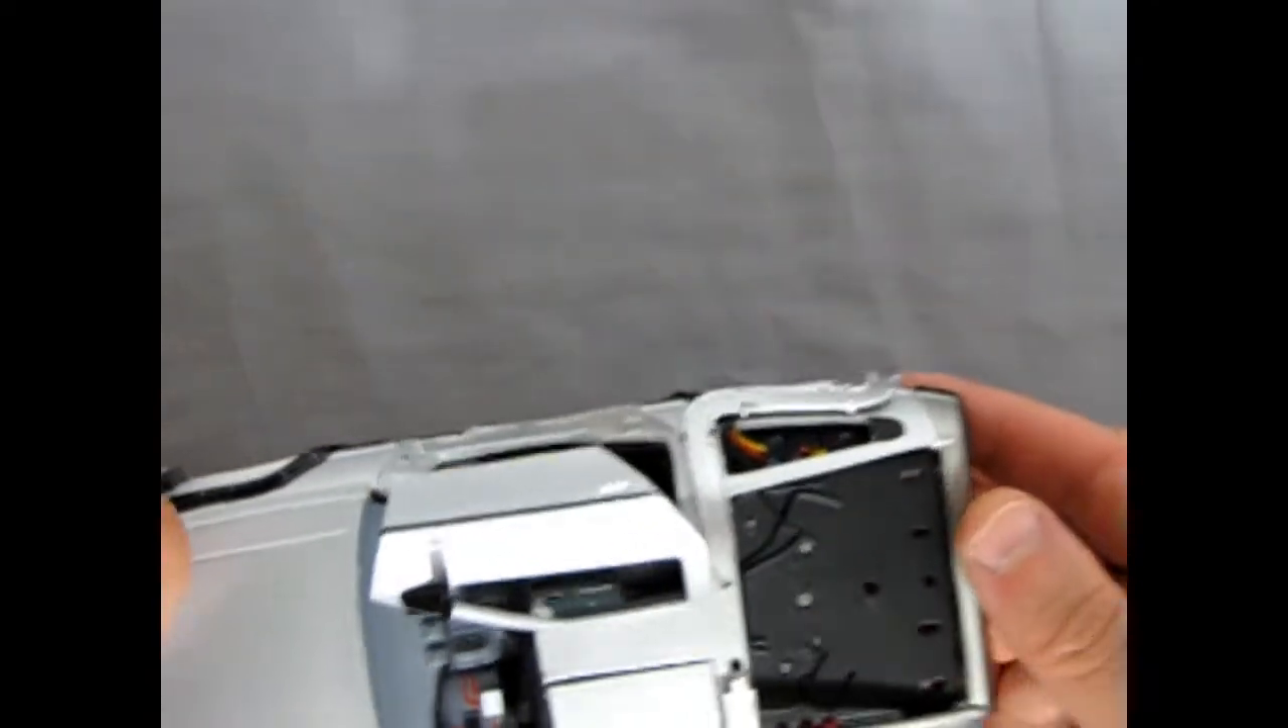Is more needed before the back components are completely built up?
Yes.